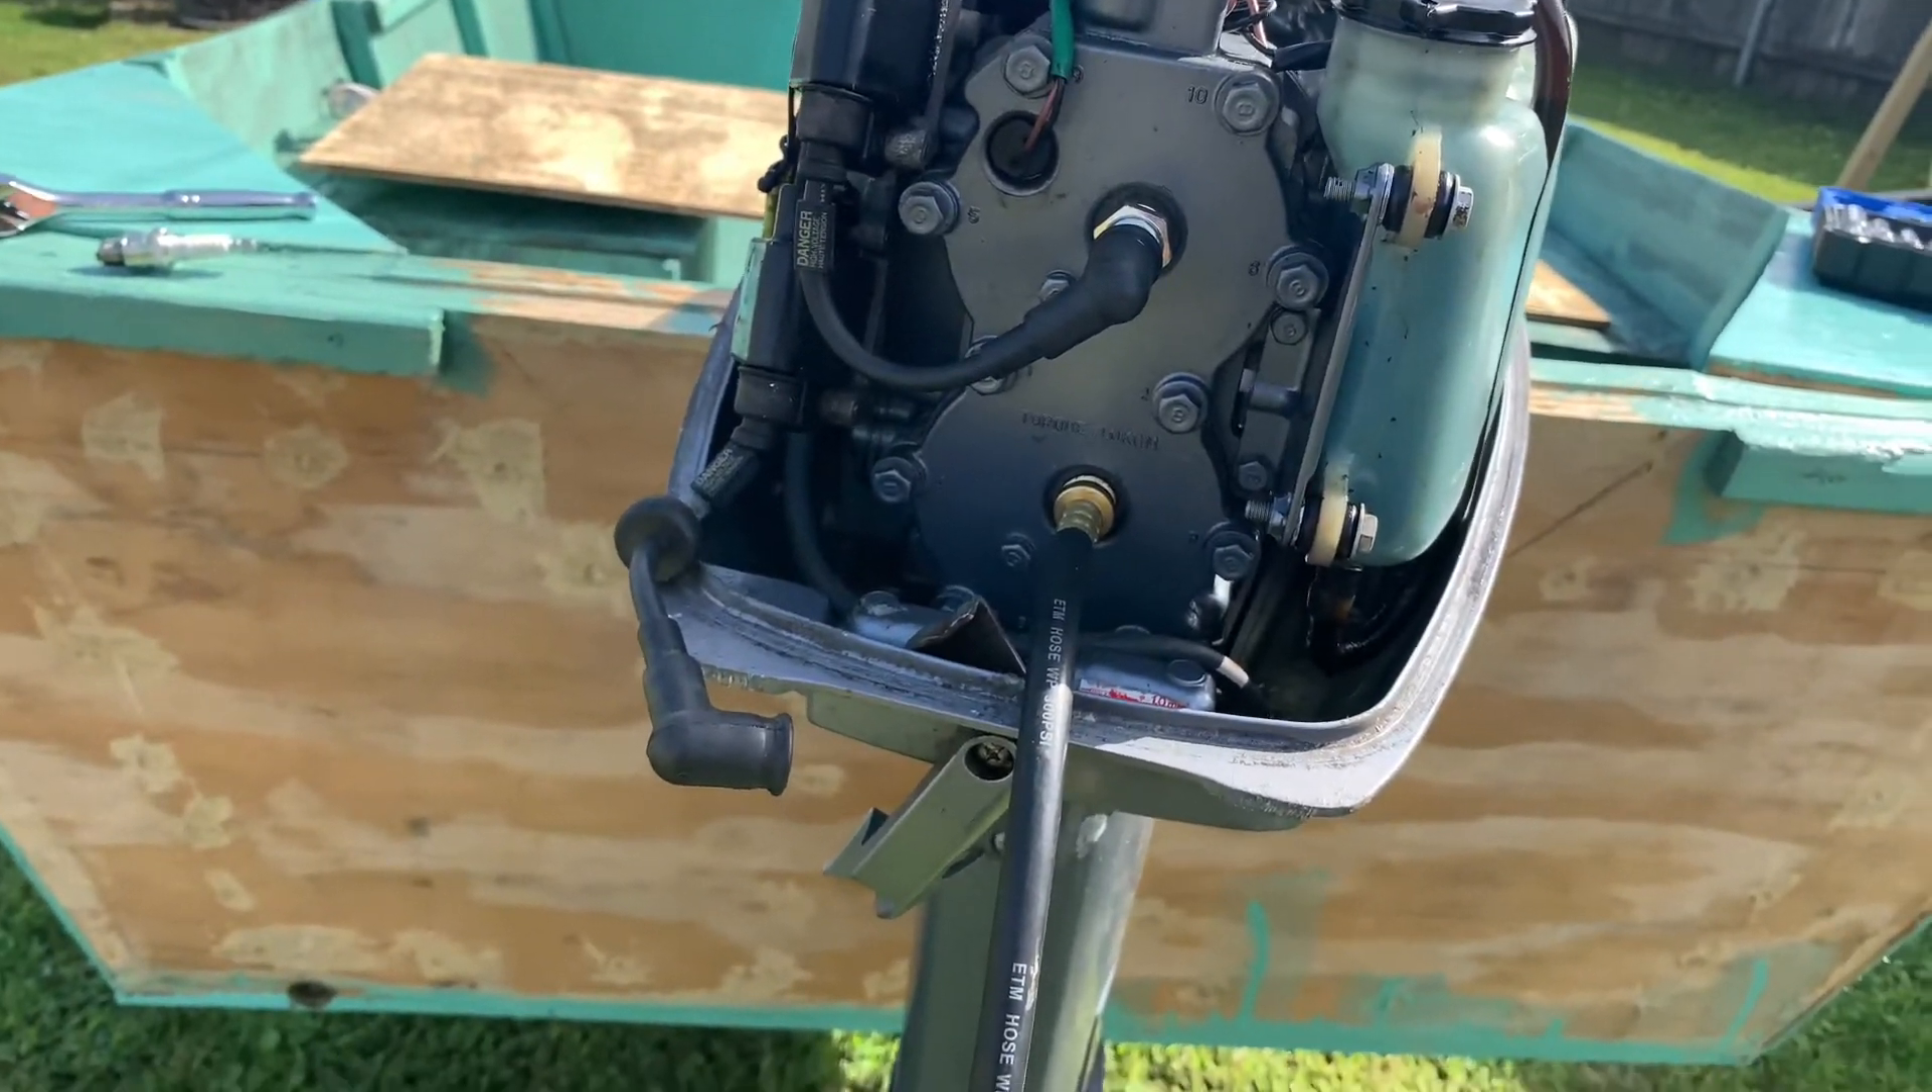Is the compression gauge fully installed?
Yes.